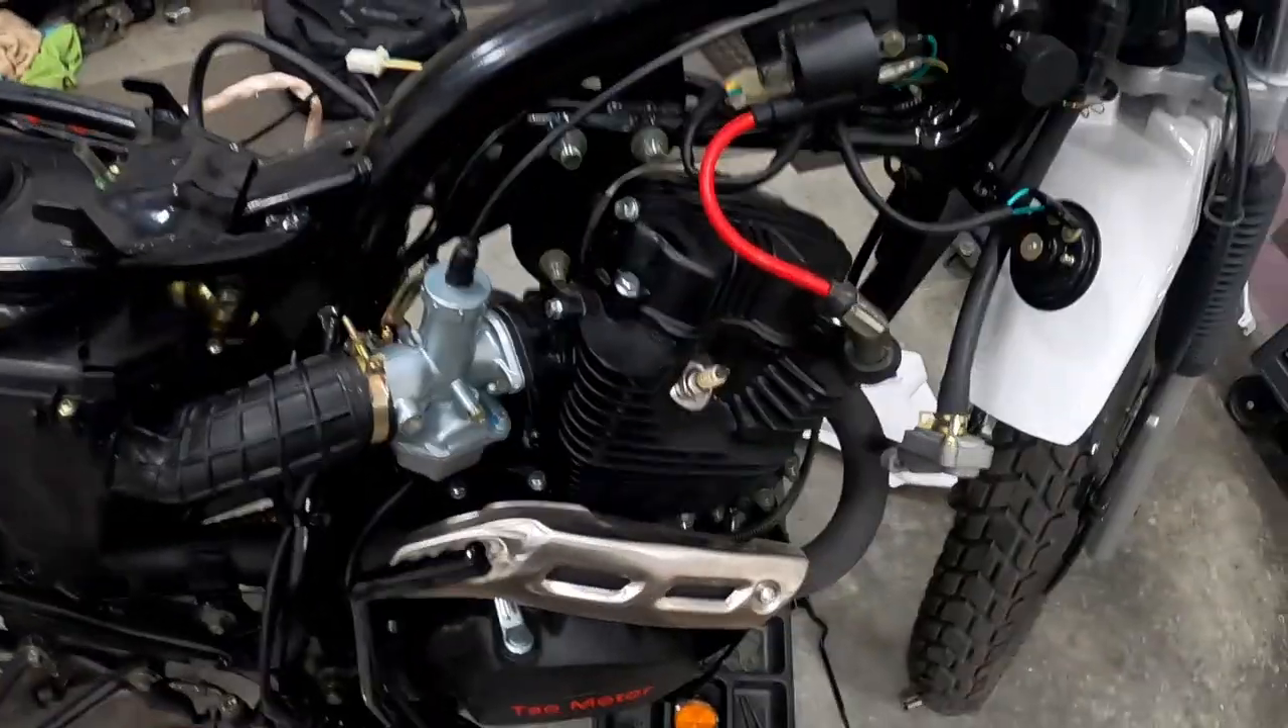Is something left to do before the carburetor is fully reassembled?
No.